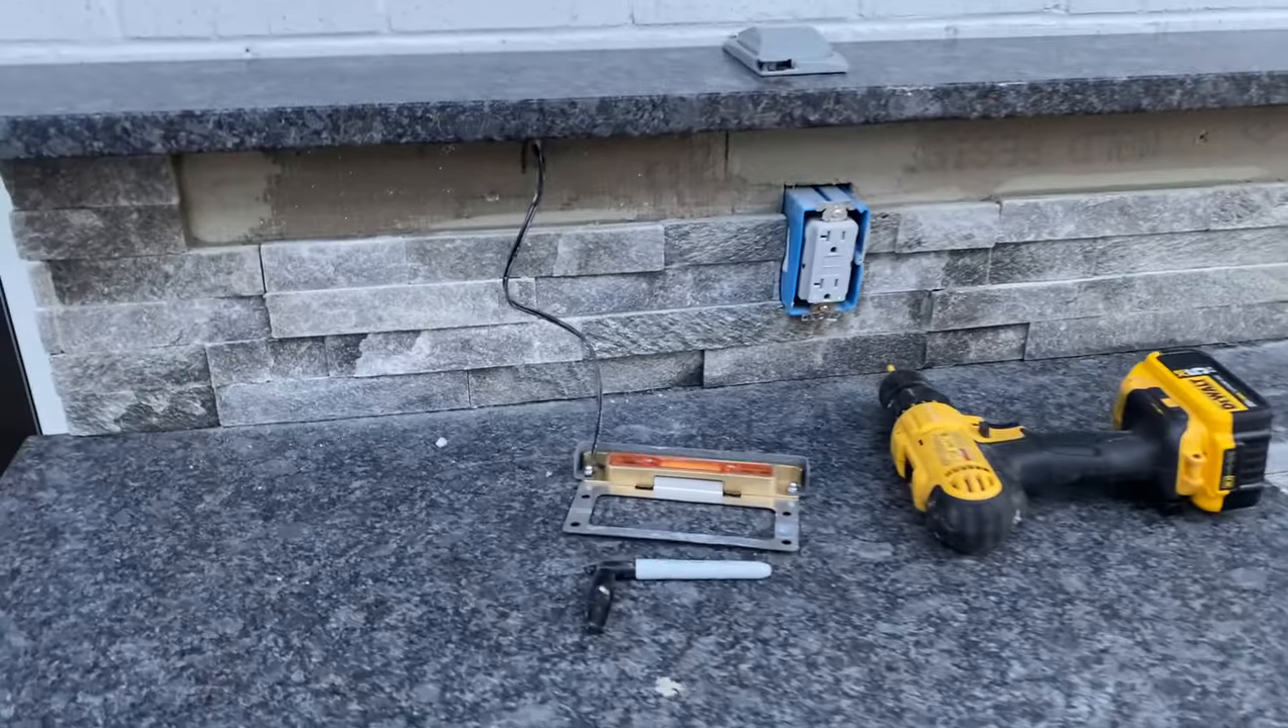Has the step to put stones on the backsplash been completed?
No.